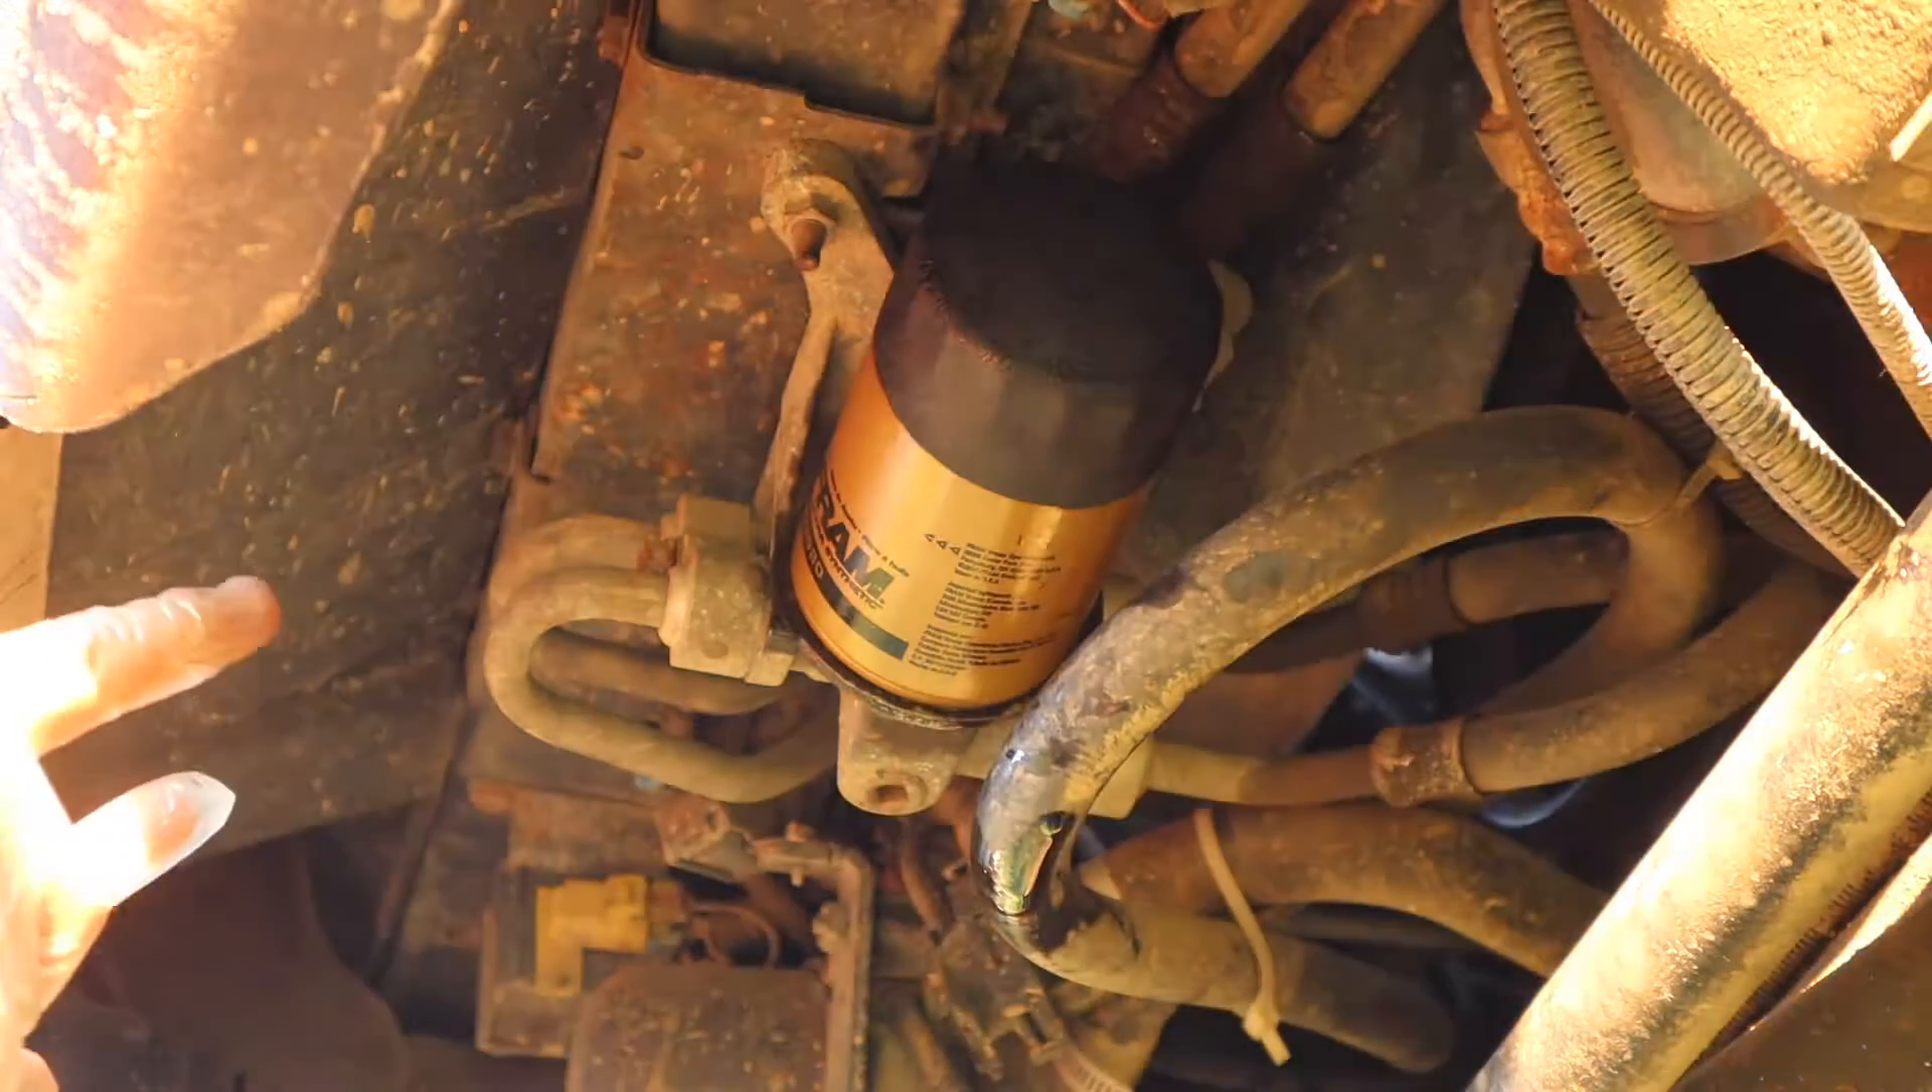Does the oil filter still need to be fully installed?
No.